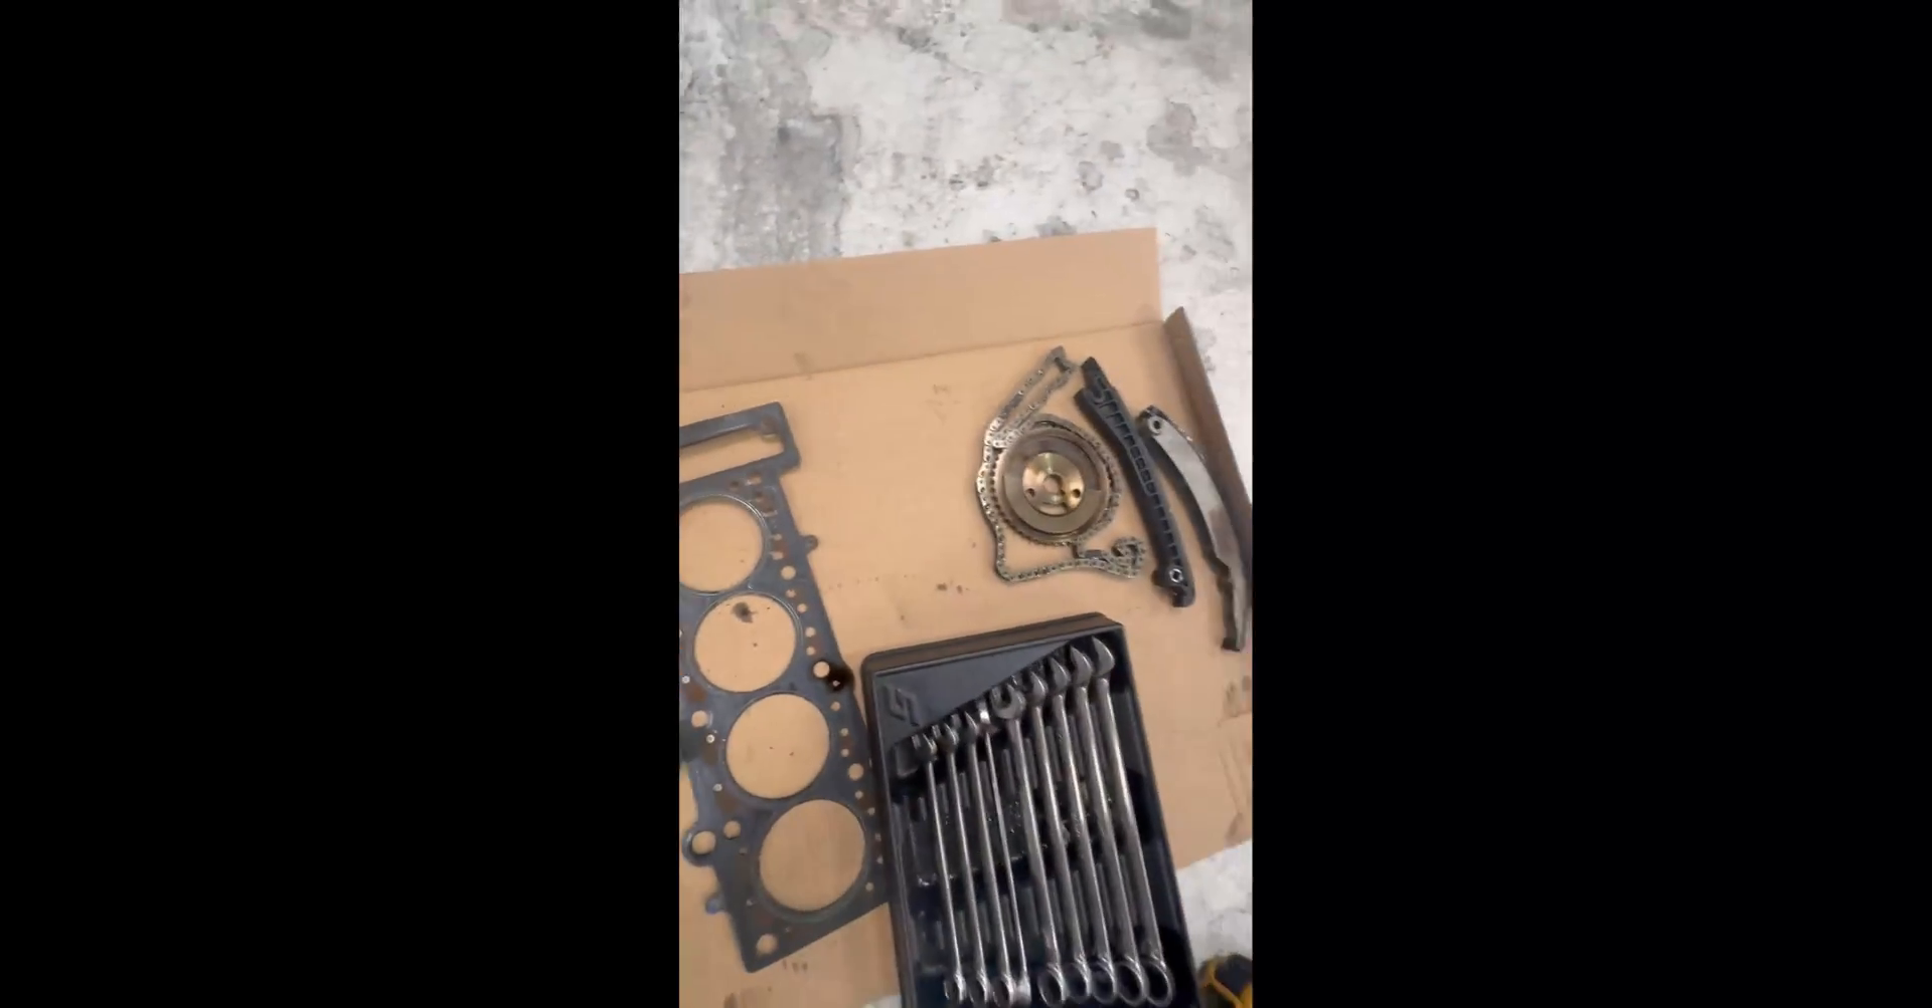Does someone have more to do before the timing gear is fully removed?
No.